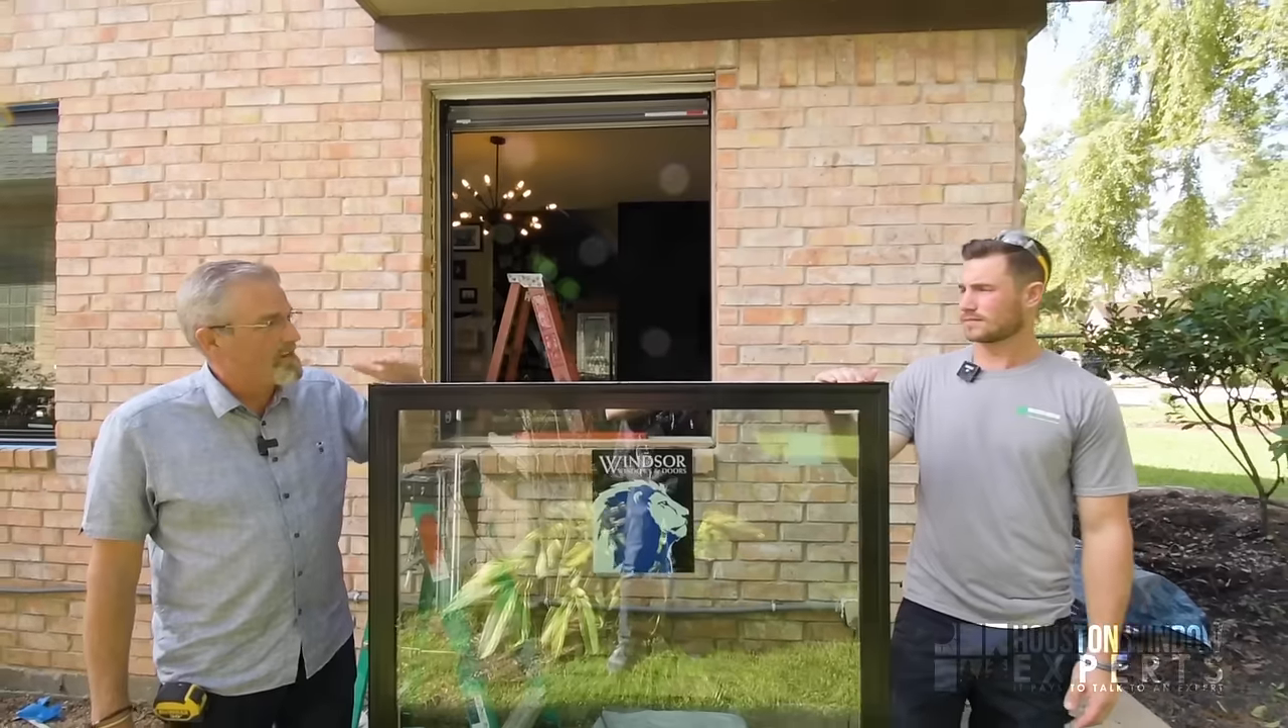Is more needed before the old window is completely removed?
No.